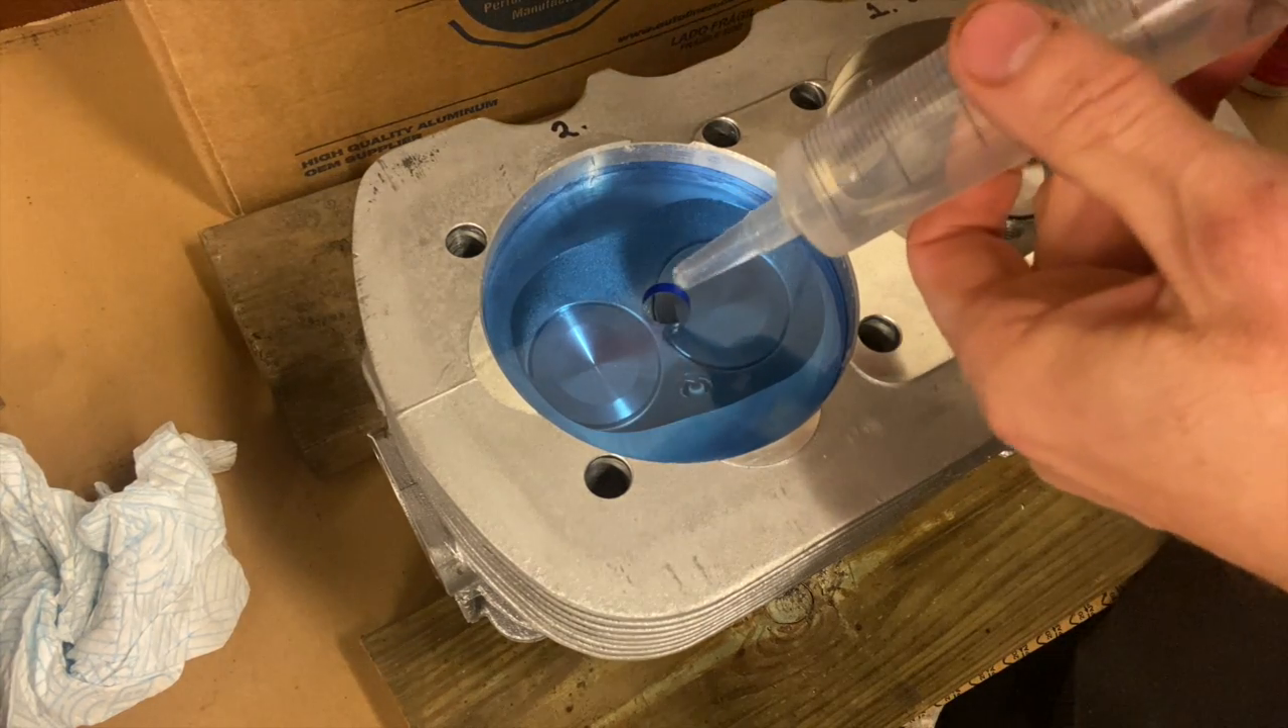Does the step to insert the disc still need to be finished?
No.